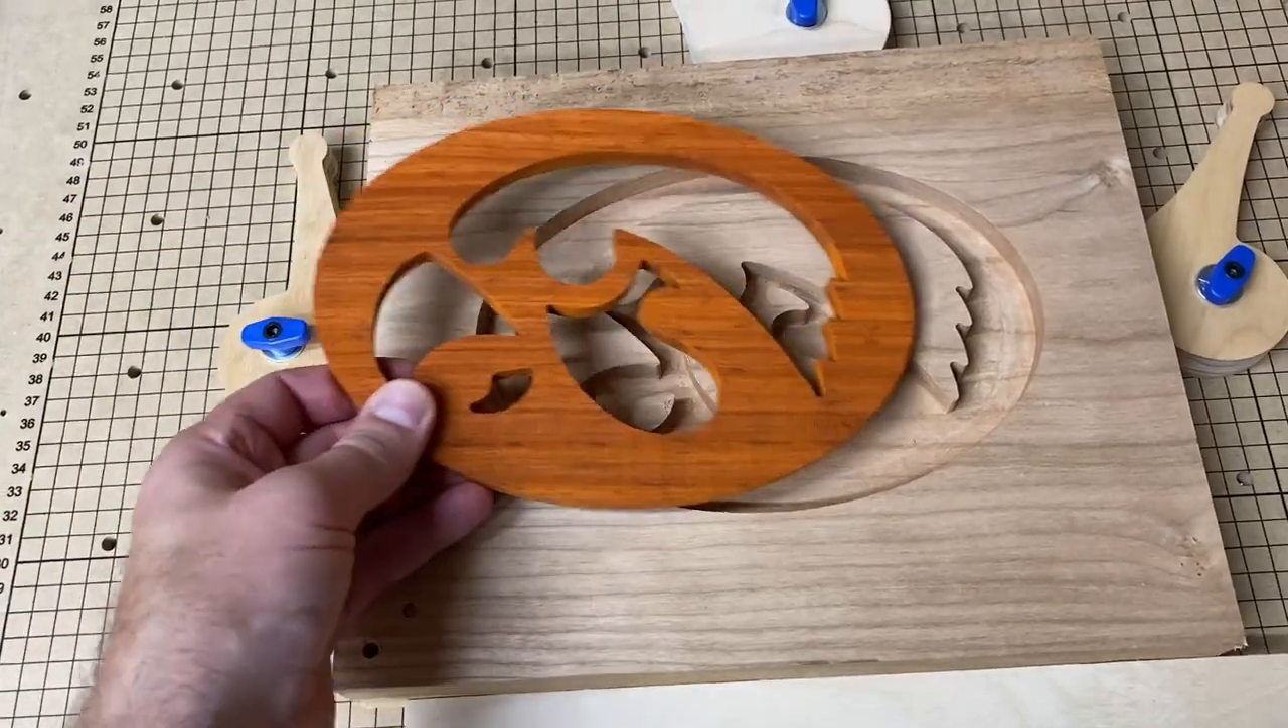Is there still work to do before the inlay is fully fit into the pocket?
Yes.